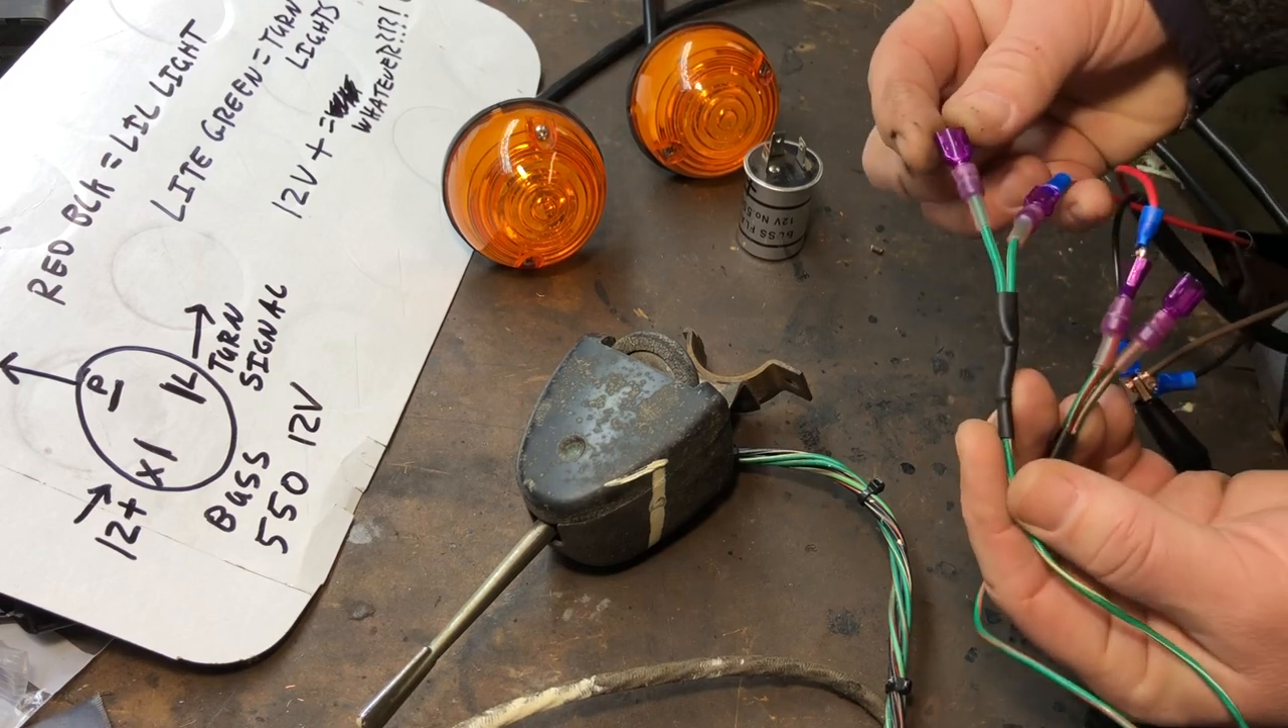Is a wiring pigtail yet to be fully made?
No.